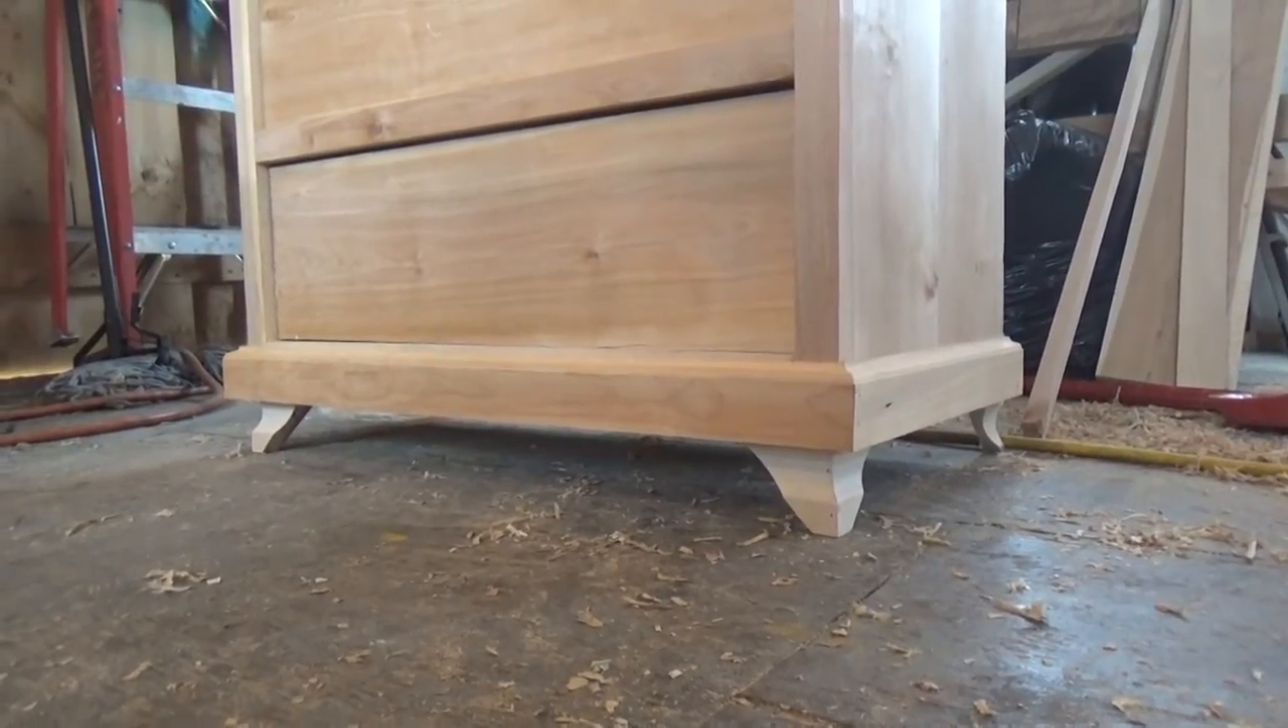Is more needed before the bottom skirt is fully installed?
No.